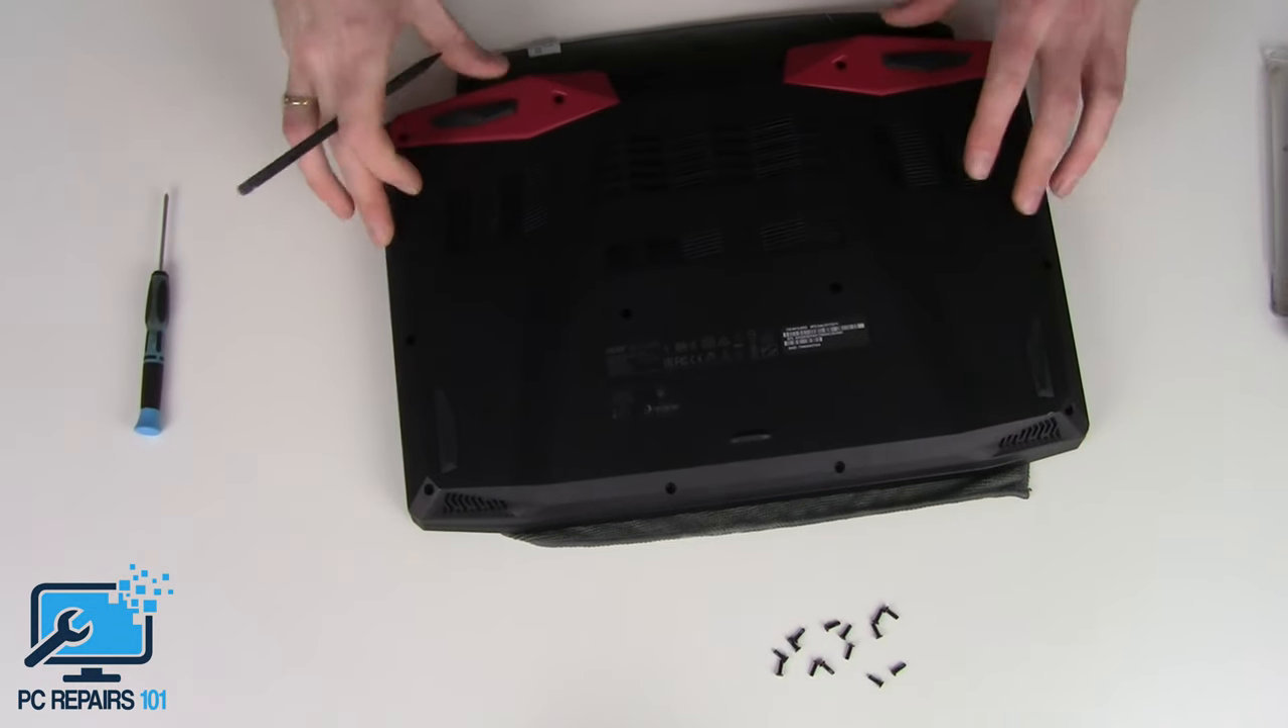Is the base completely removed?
No.